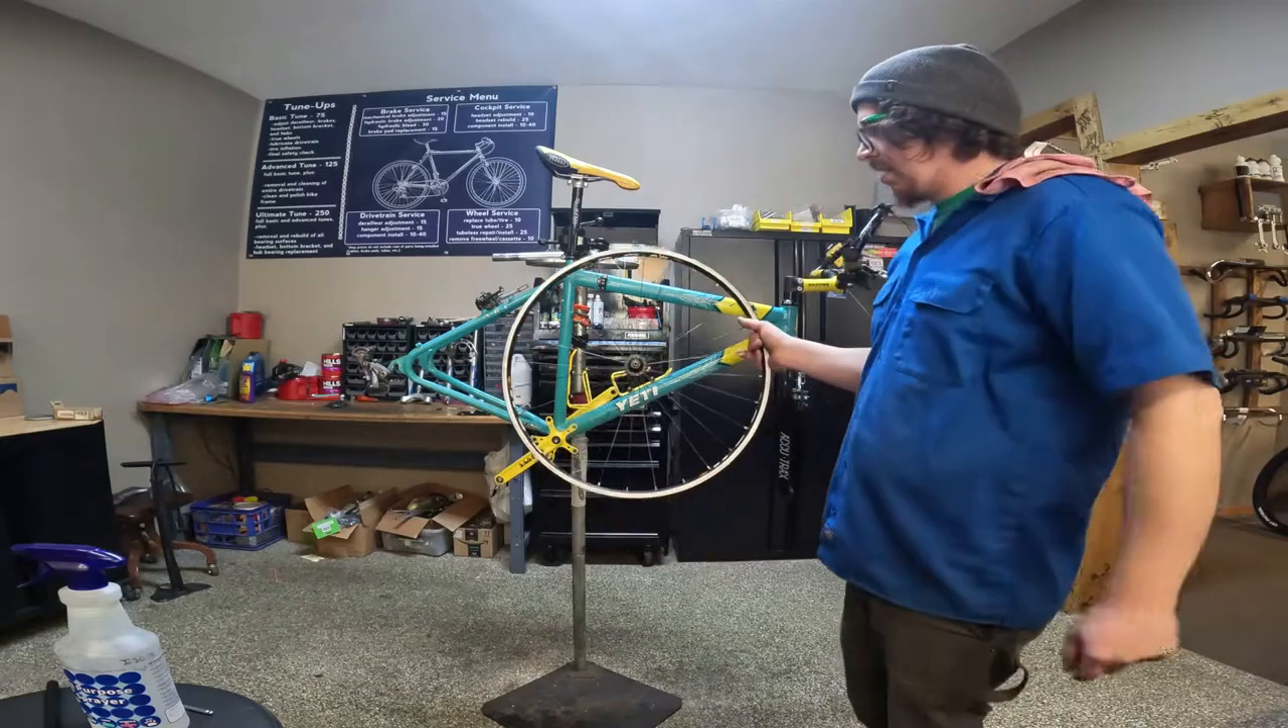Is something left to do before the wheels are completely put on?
Yes.